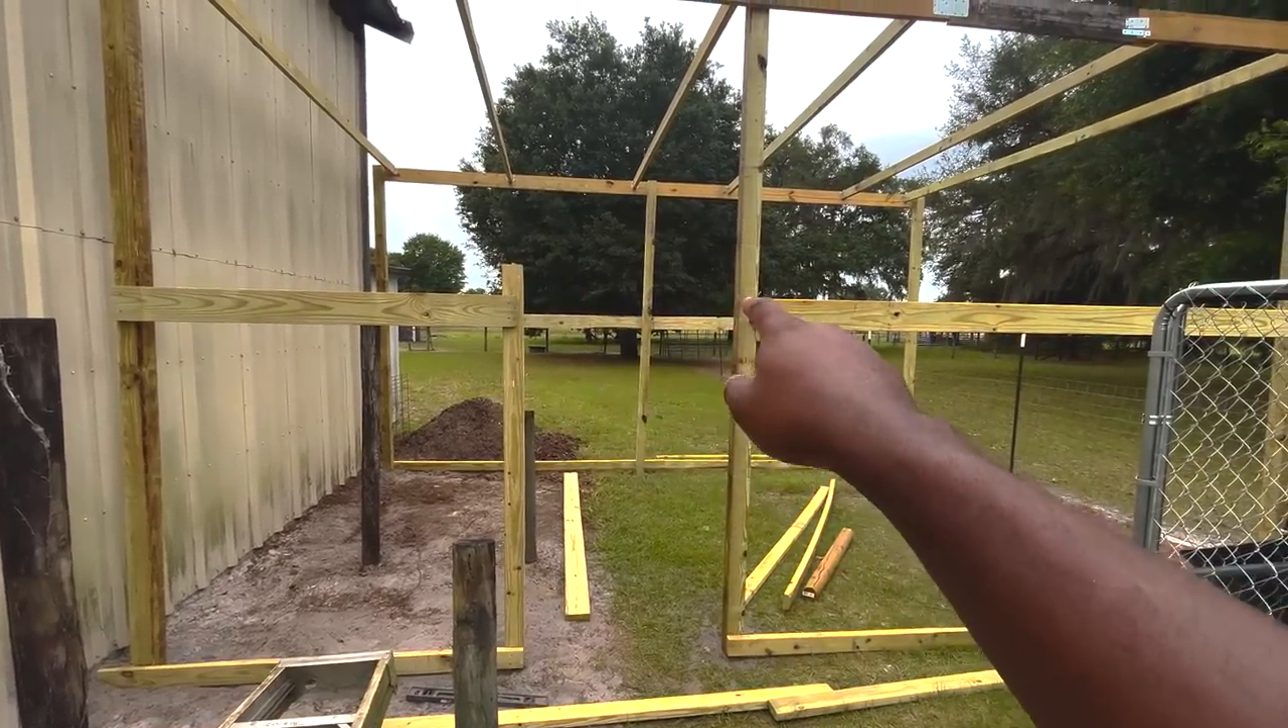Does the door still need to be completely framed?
Yes.